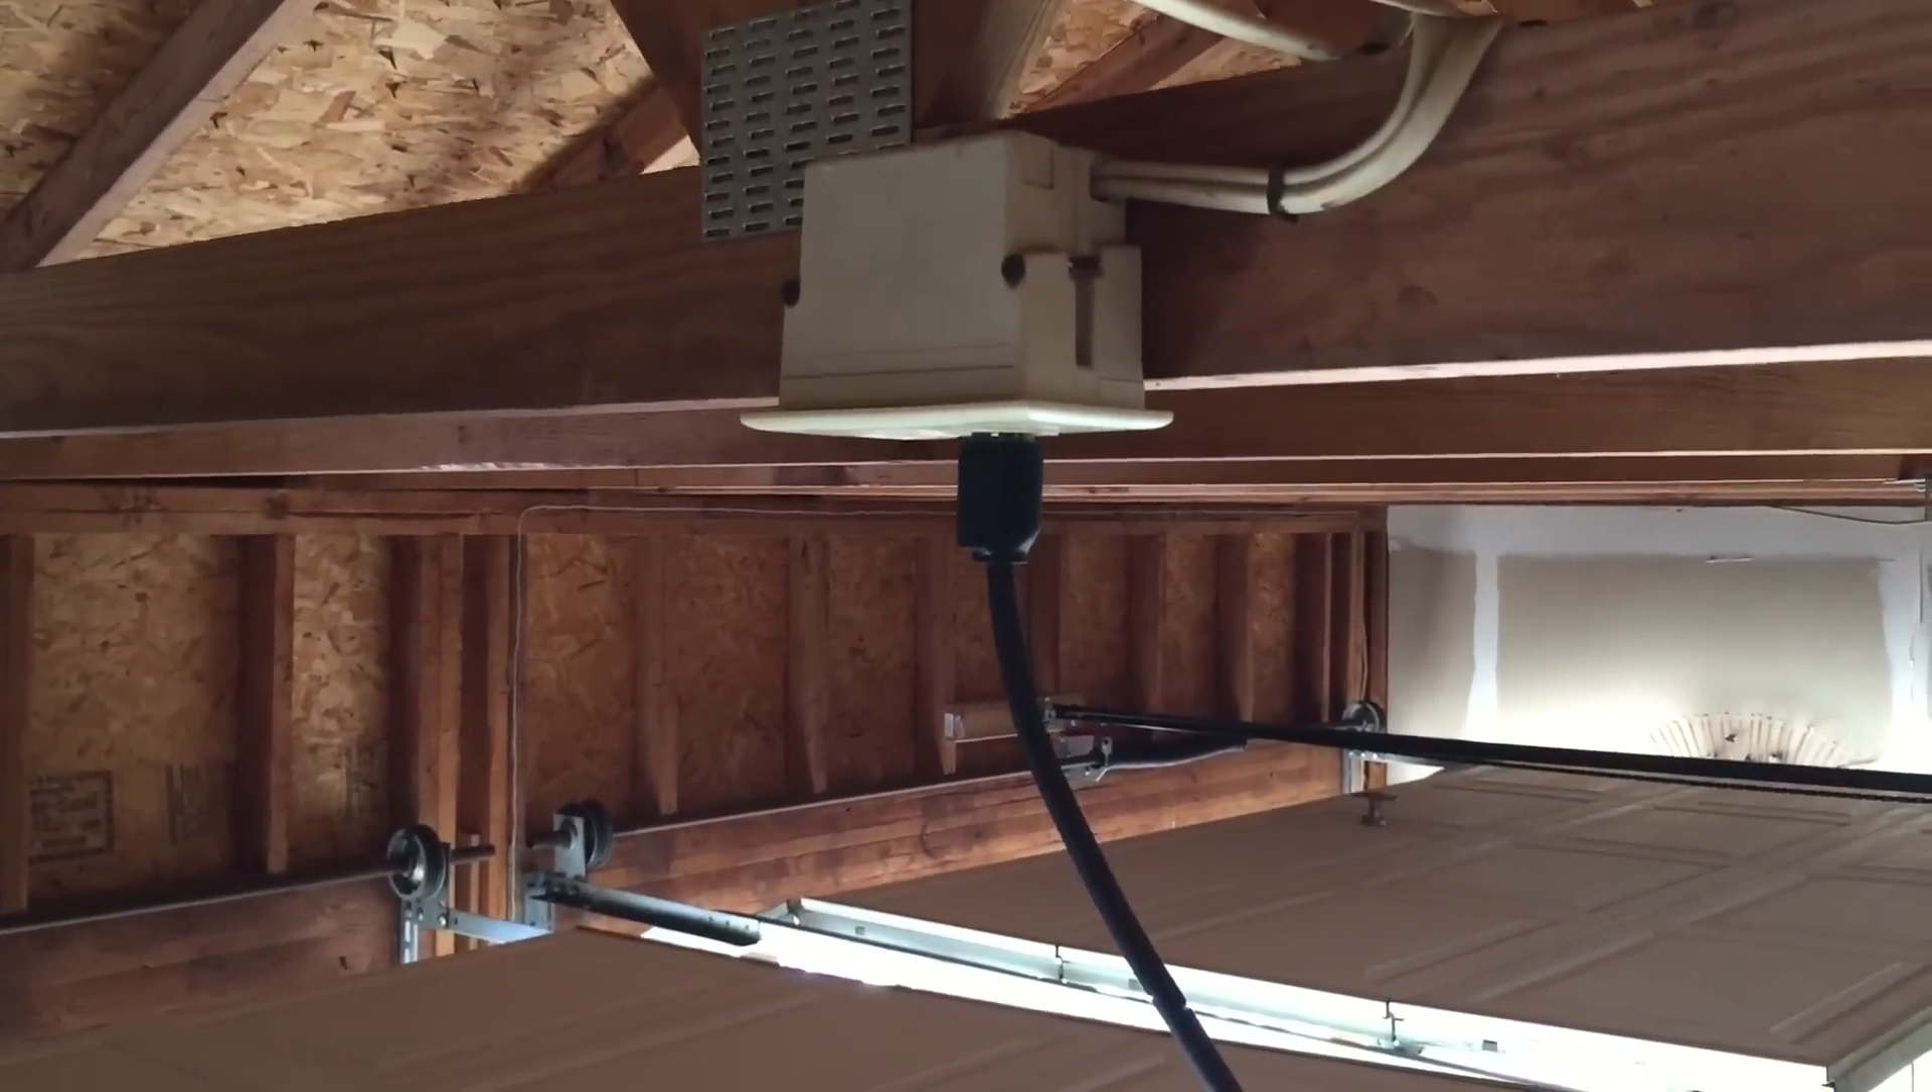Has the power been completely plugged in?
Yes.